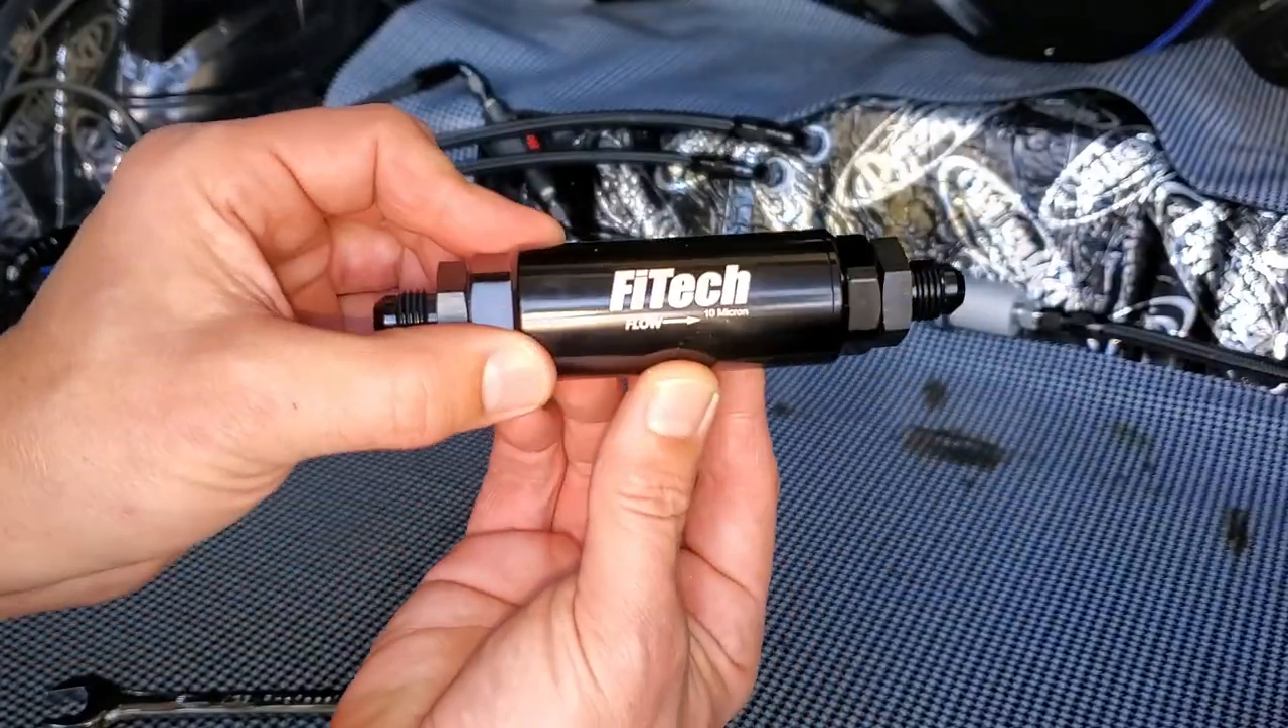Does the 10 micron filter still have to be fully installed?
Yes.